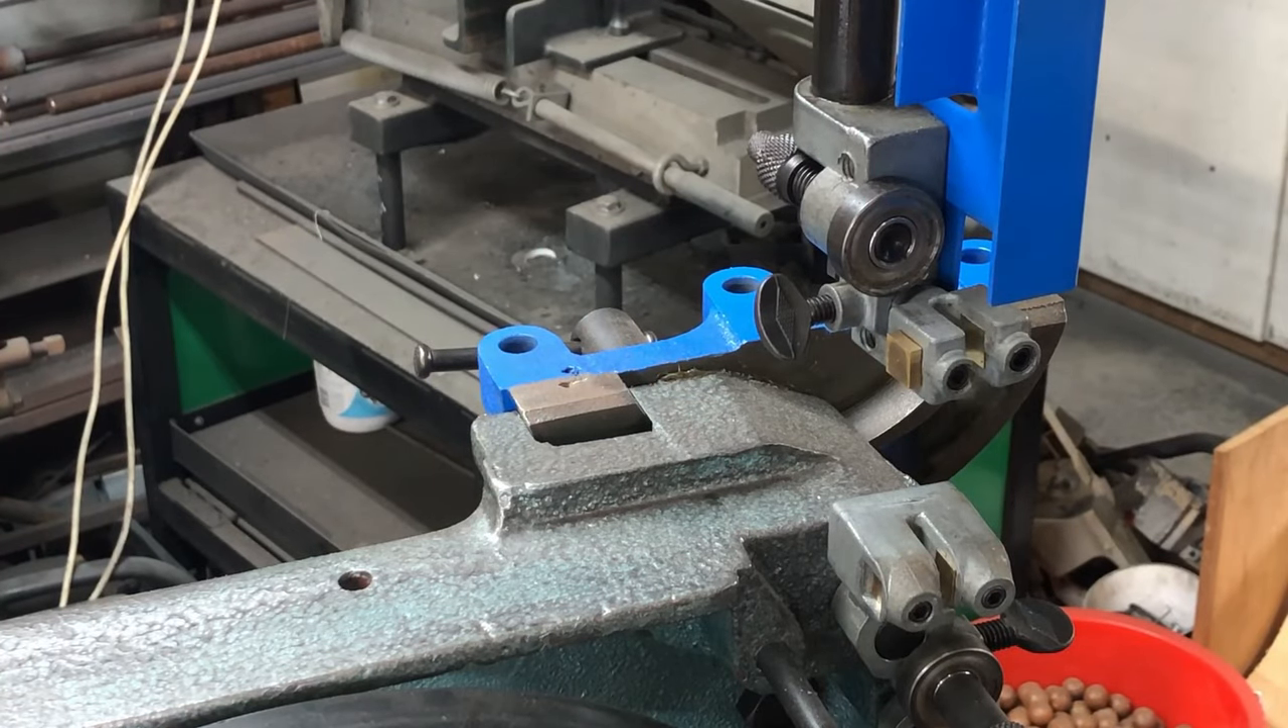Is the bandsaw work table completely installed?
No.